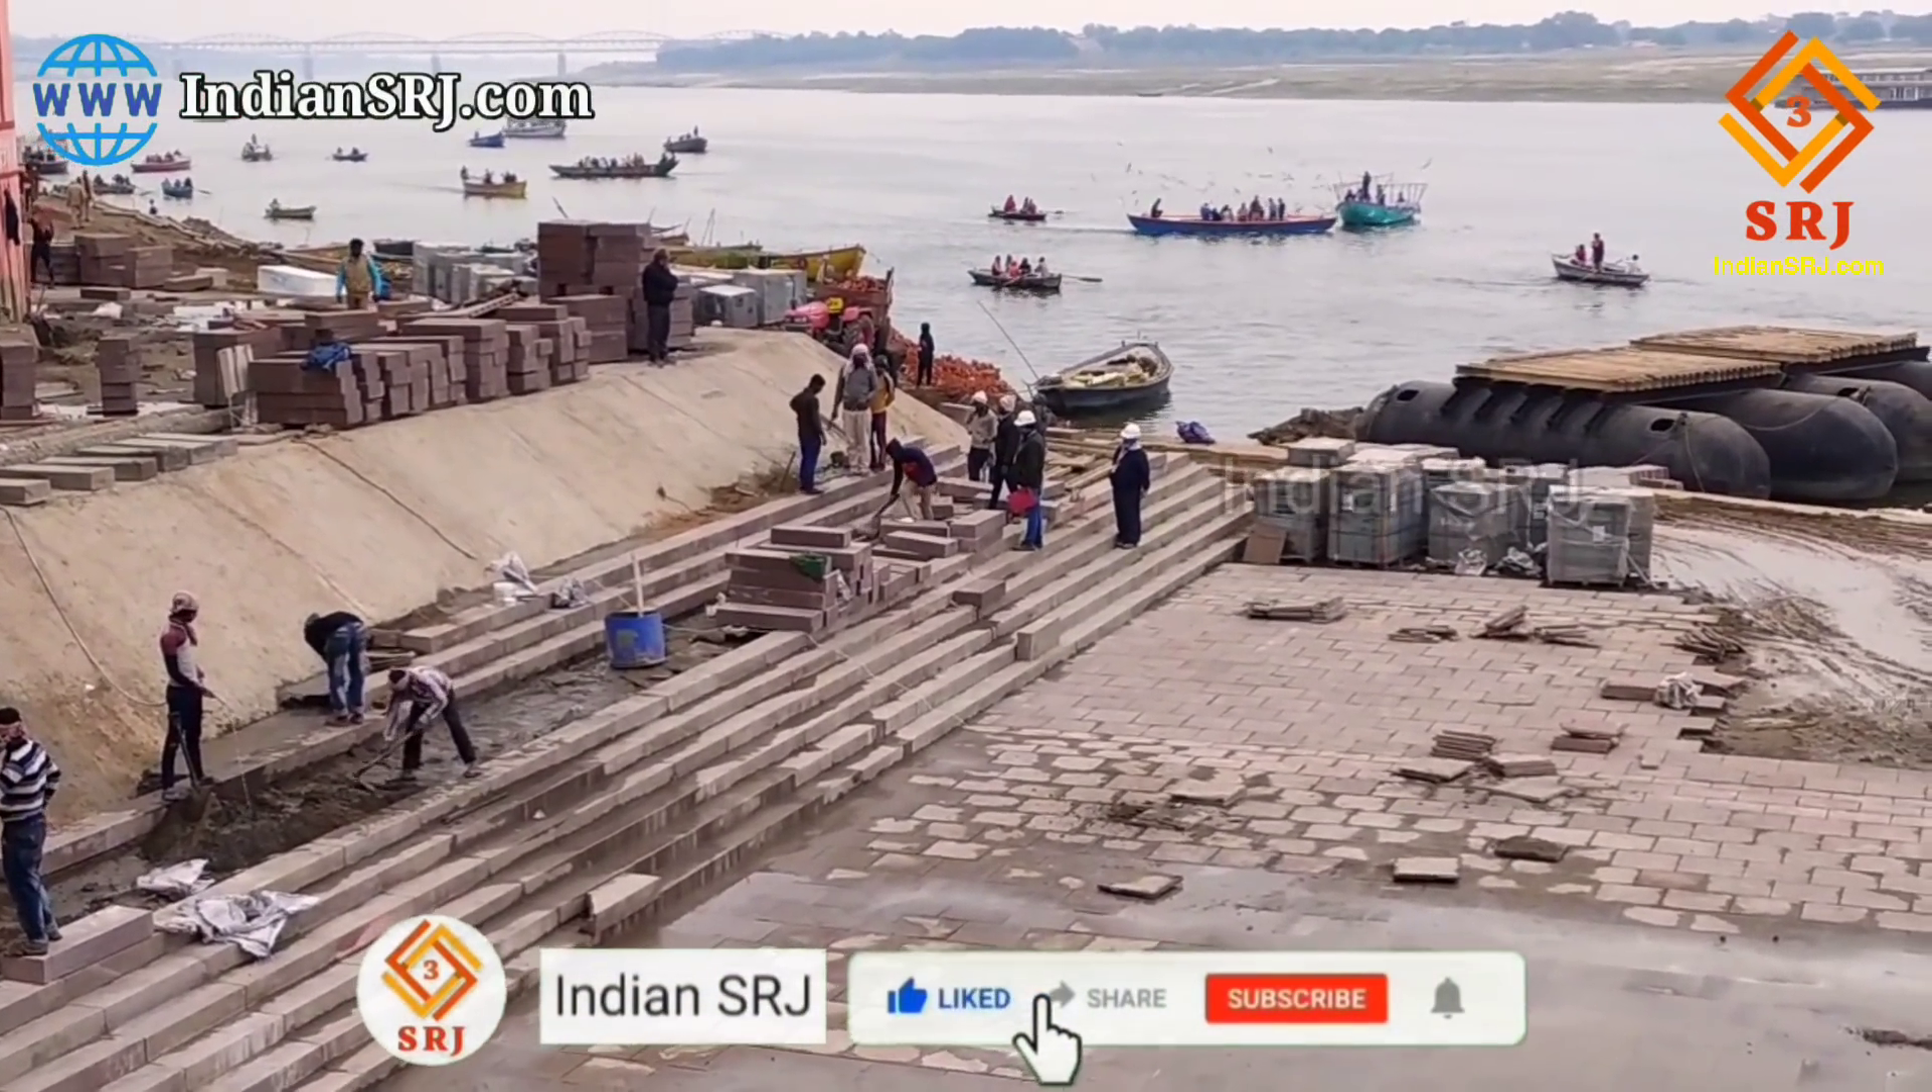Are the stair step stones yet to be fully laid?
Yes.